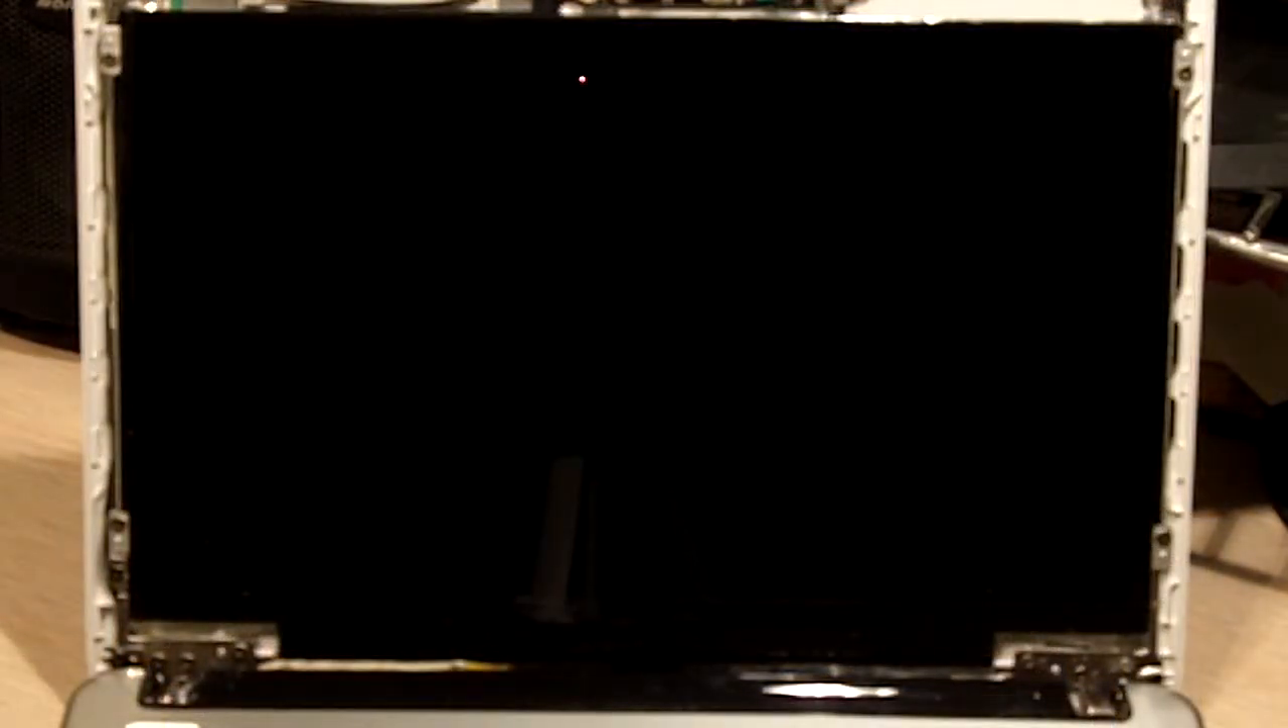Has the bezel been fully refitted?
No.